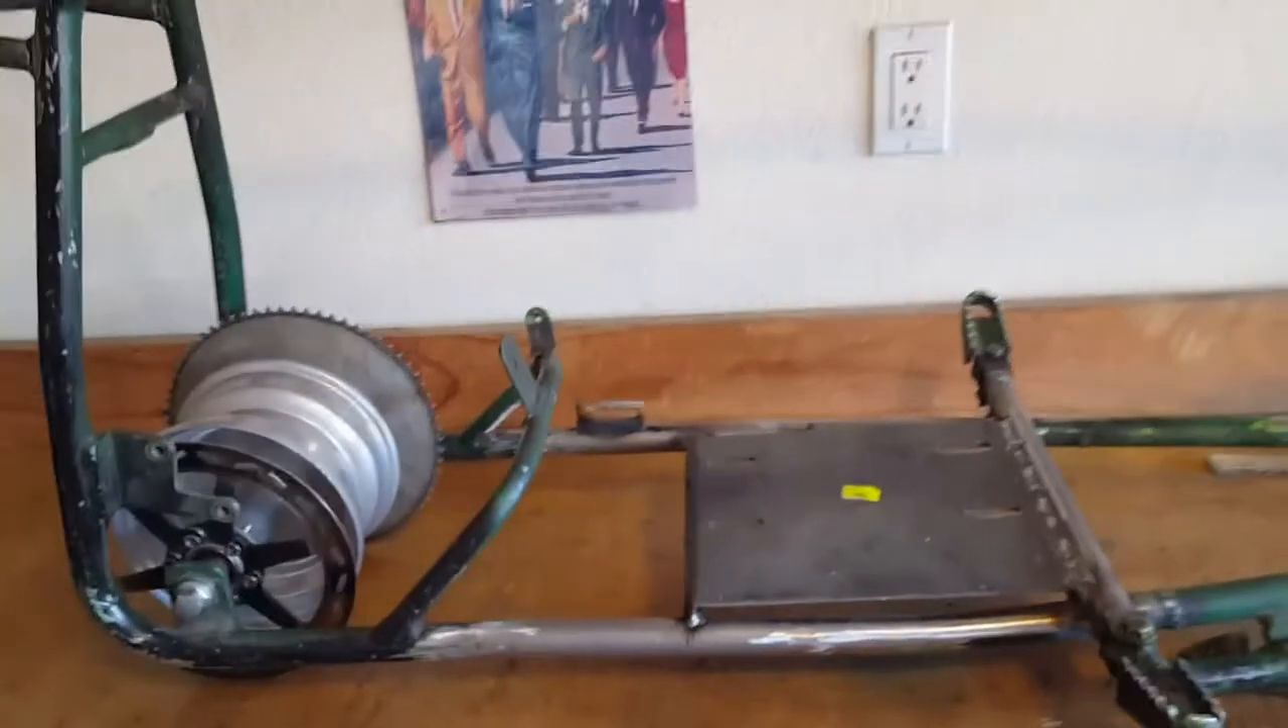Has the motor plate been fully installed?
Yes.